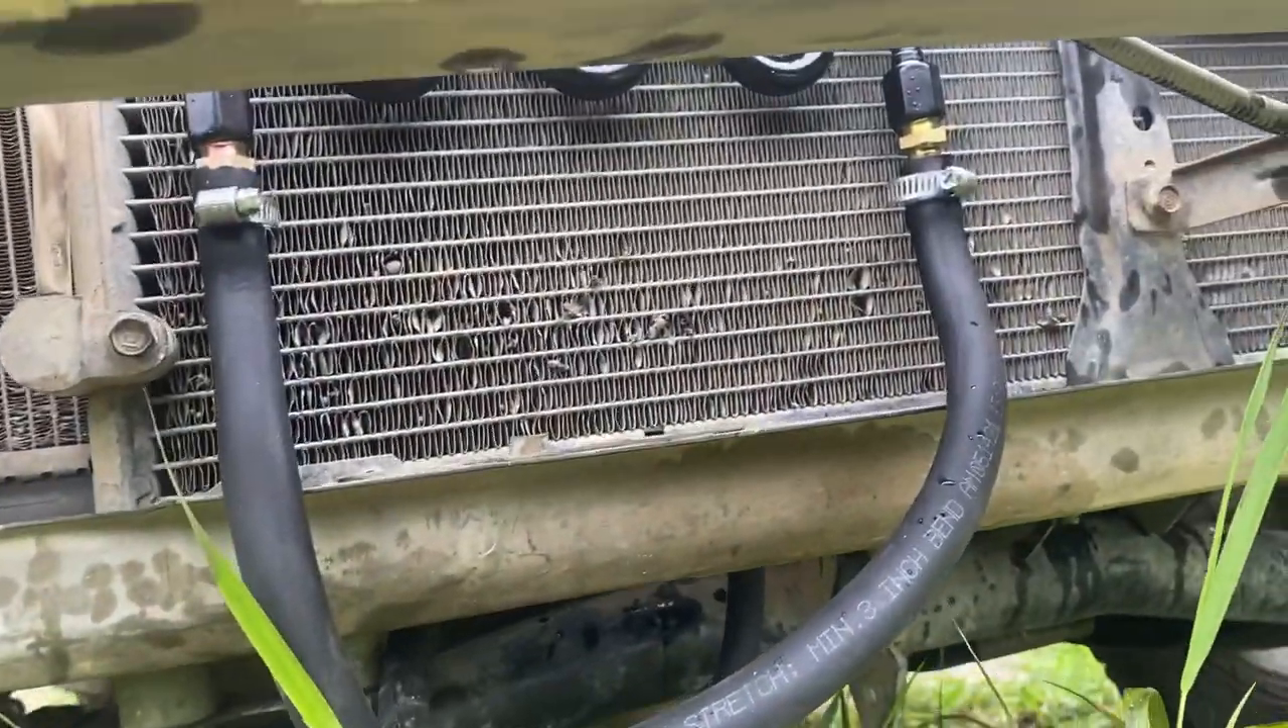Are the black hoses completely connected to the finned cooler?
Yes.